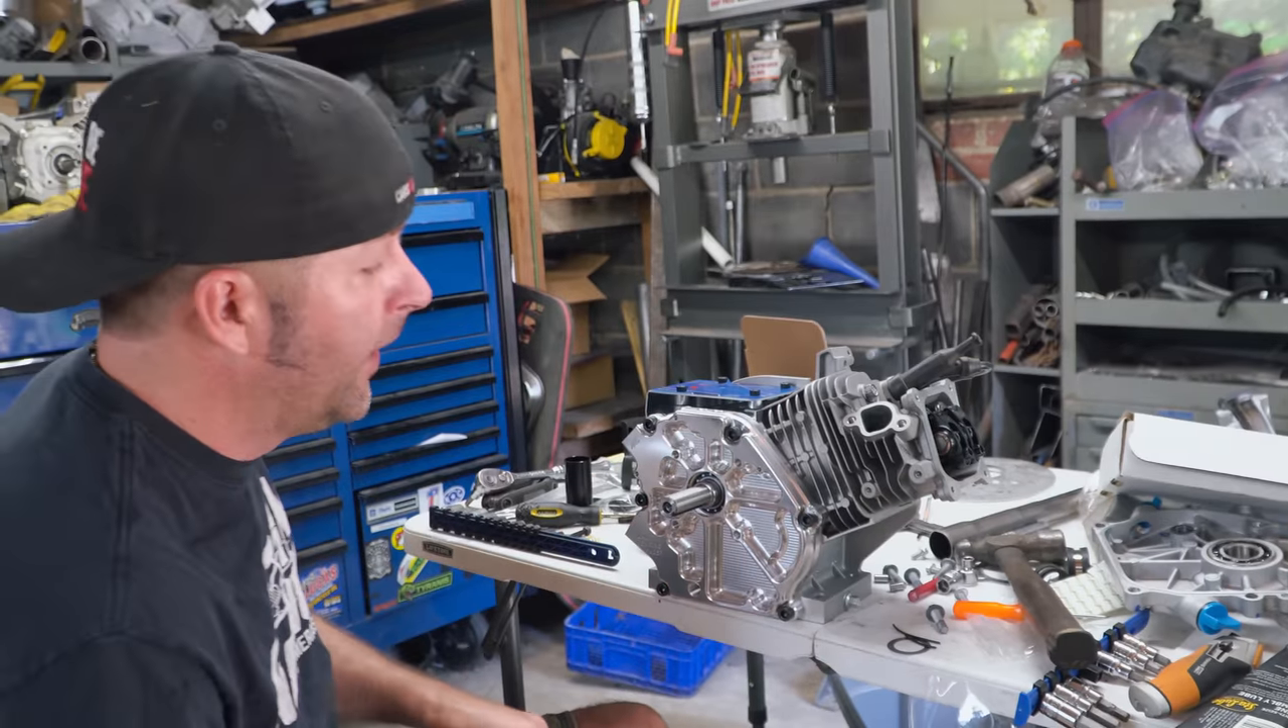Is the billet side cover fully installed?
Yes.